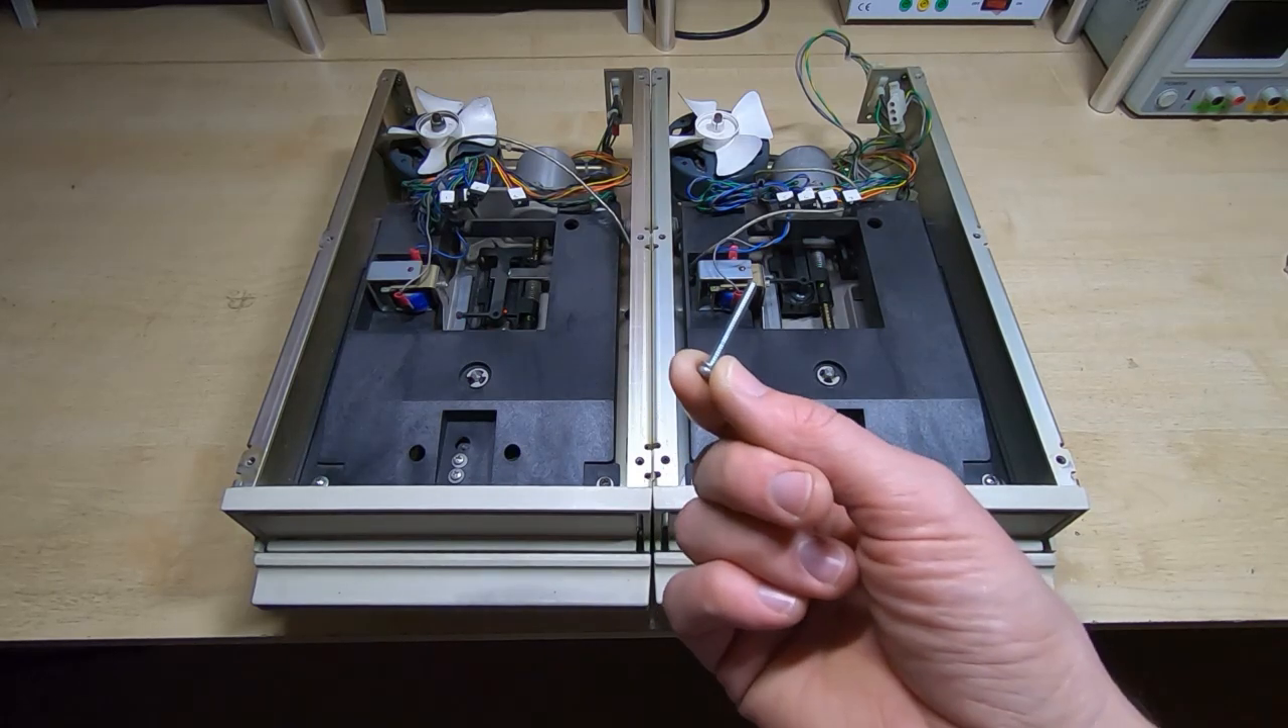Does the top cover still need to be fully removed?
No.